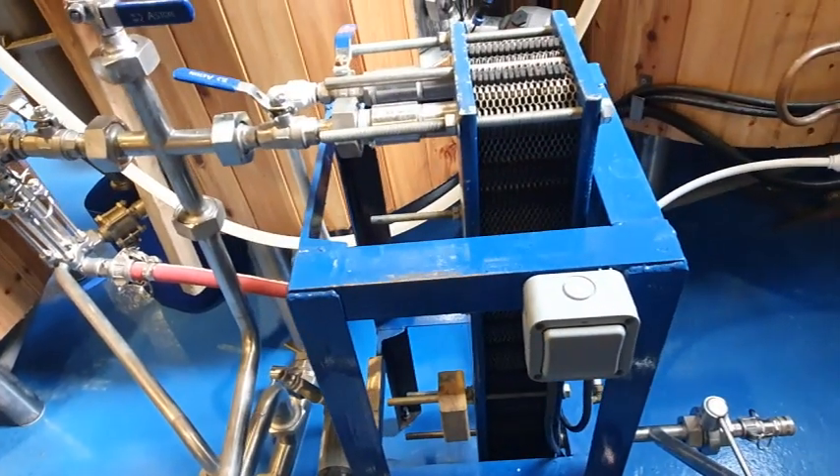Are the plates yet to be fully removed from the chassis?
Yes.